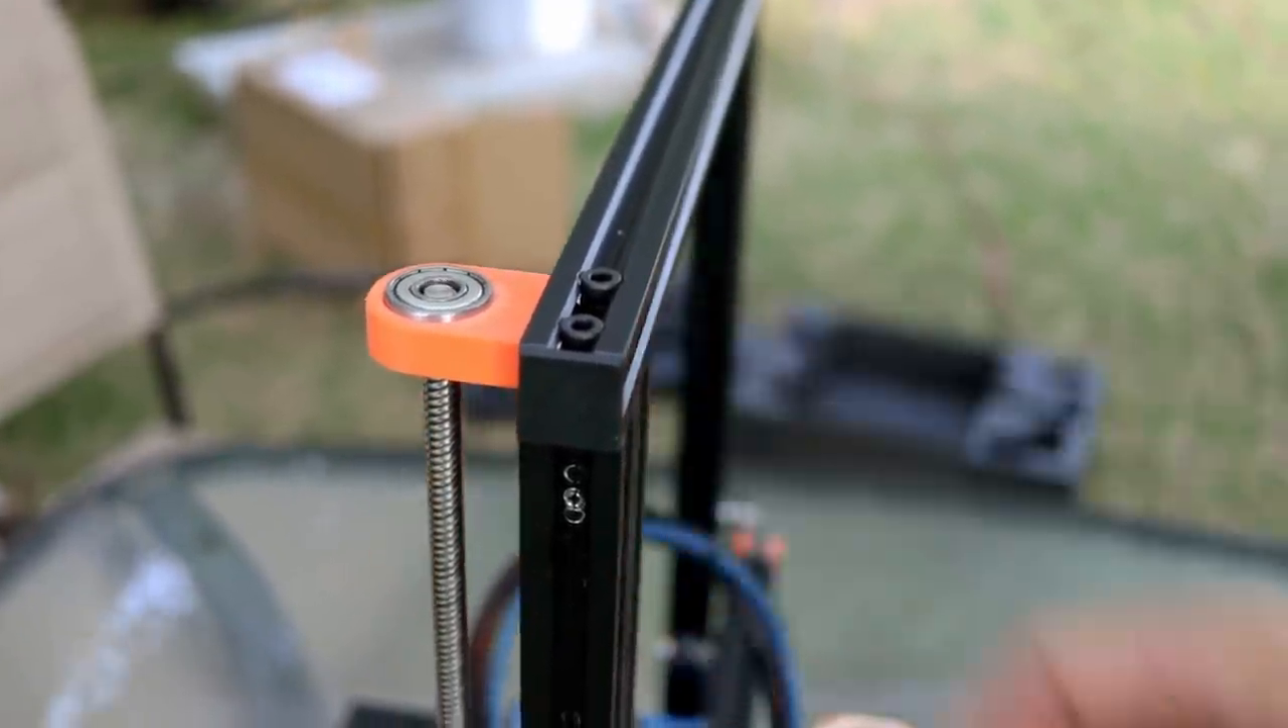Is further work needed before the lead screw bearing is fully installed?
No.